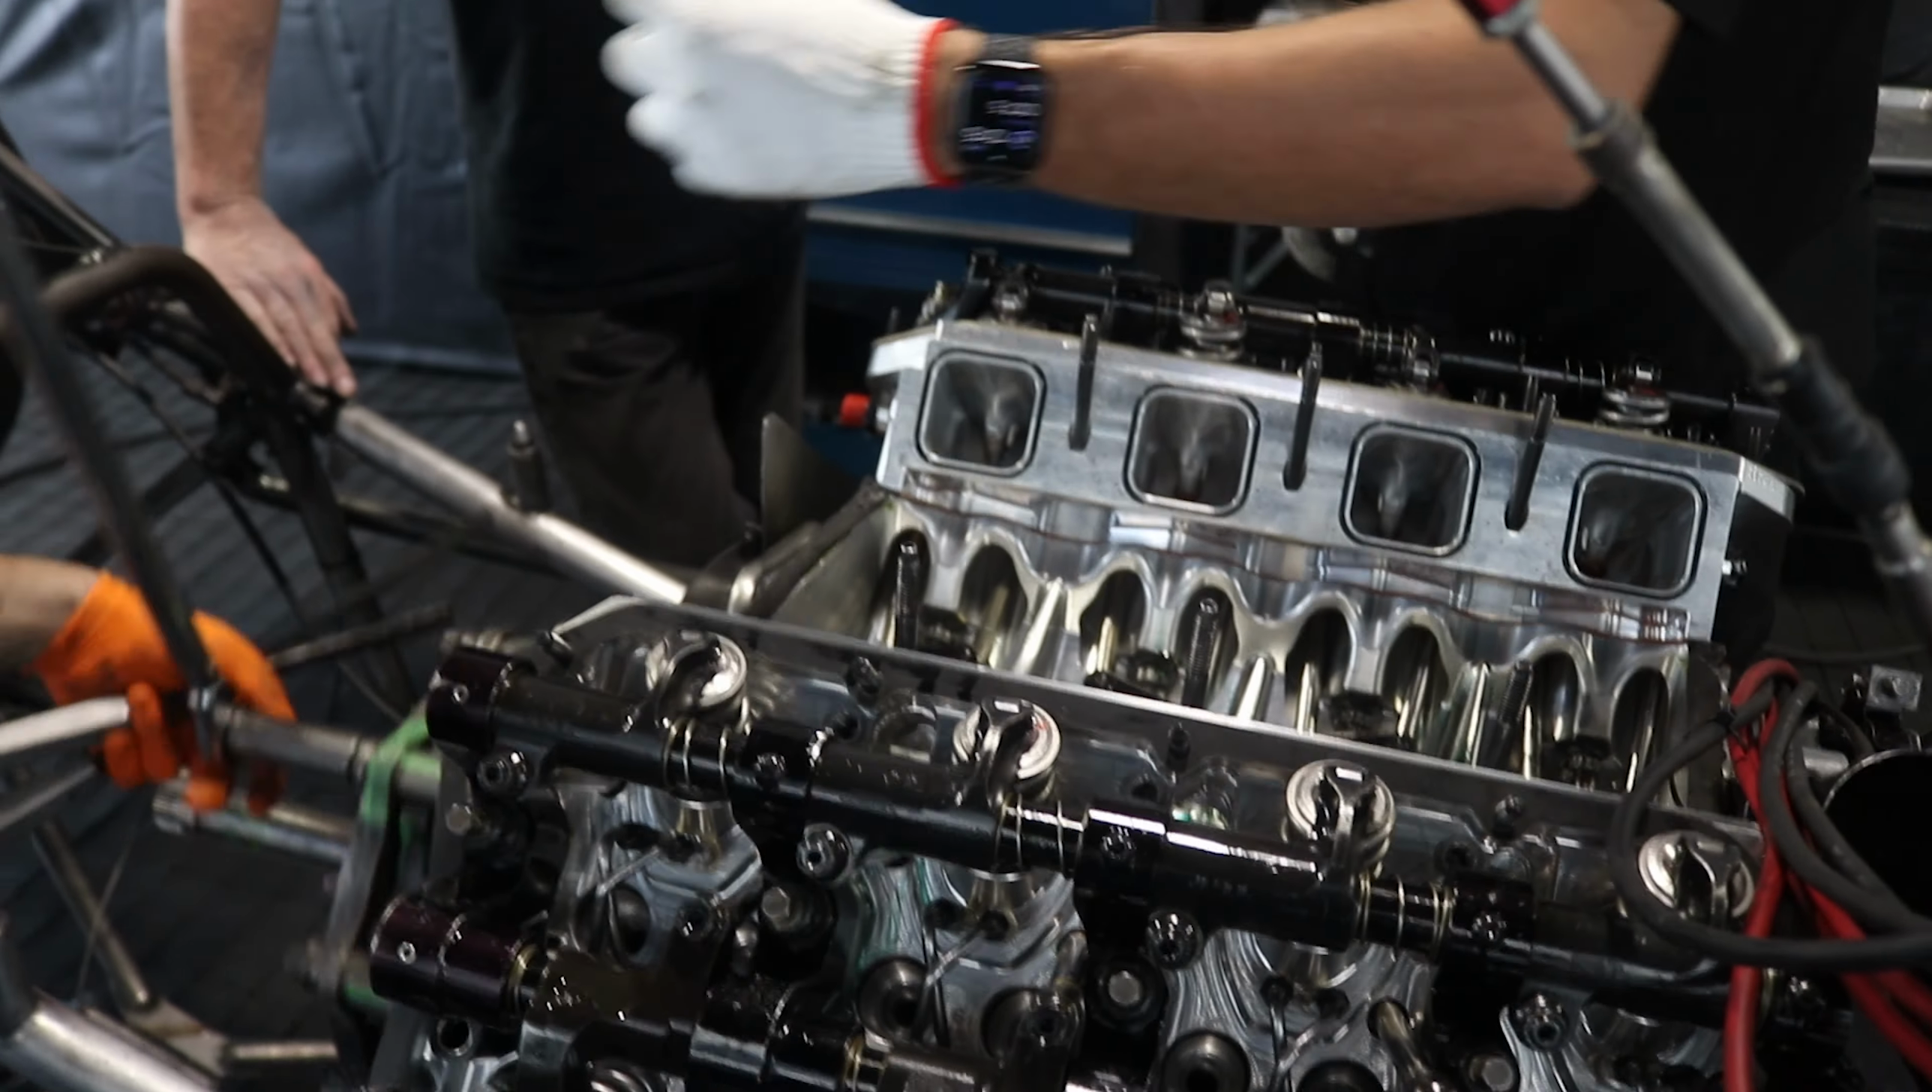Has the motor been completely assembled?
No.